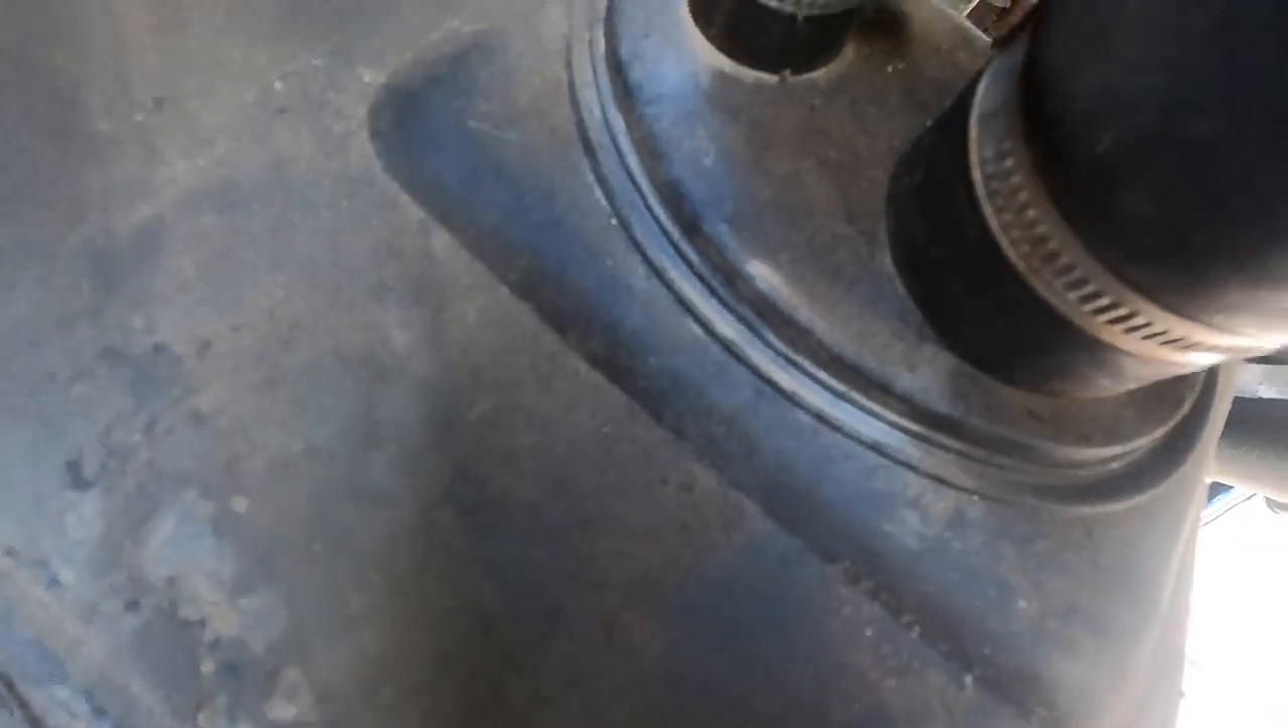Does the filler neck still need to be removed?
Yes.